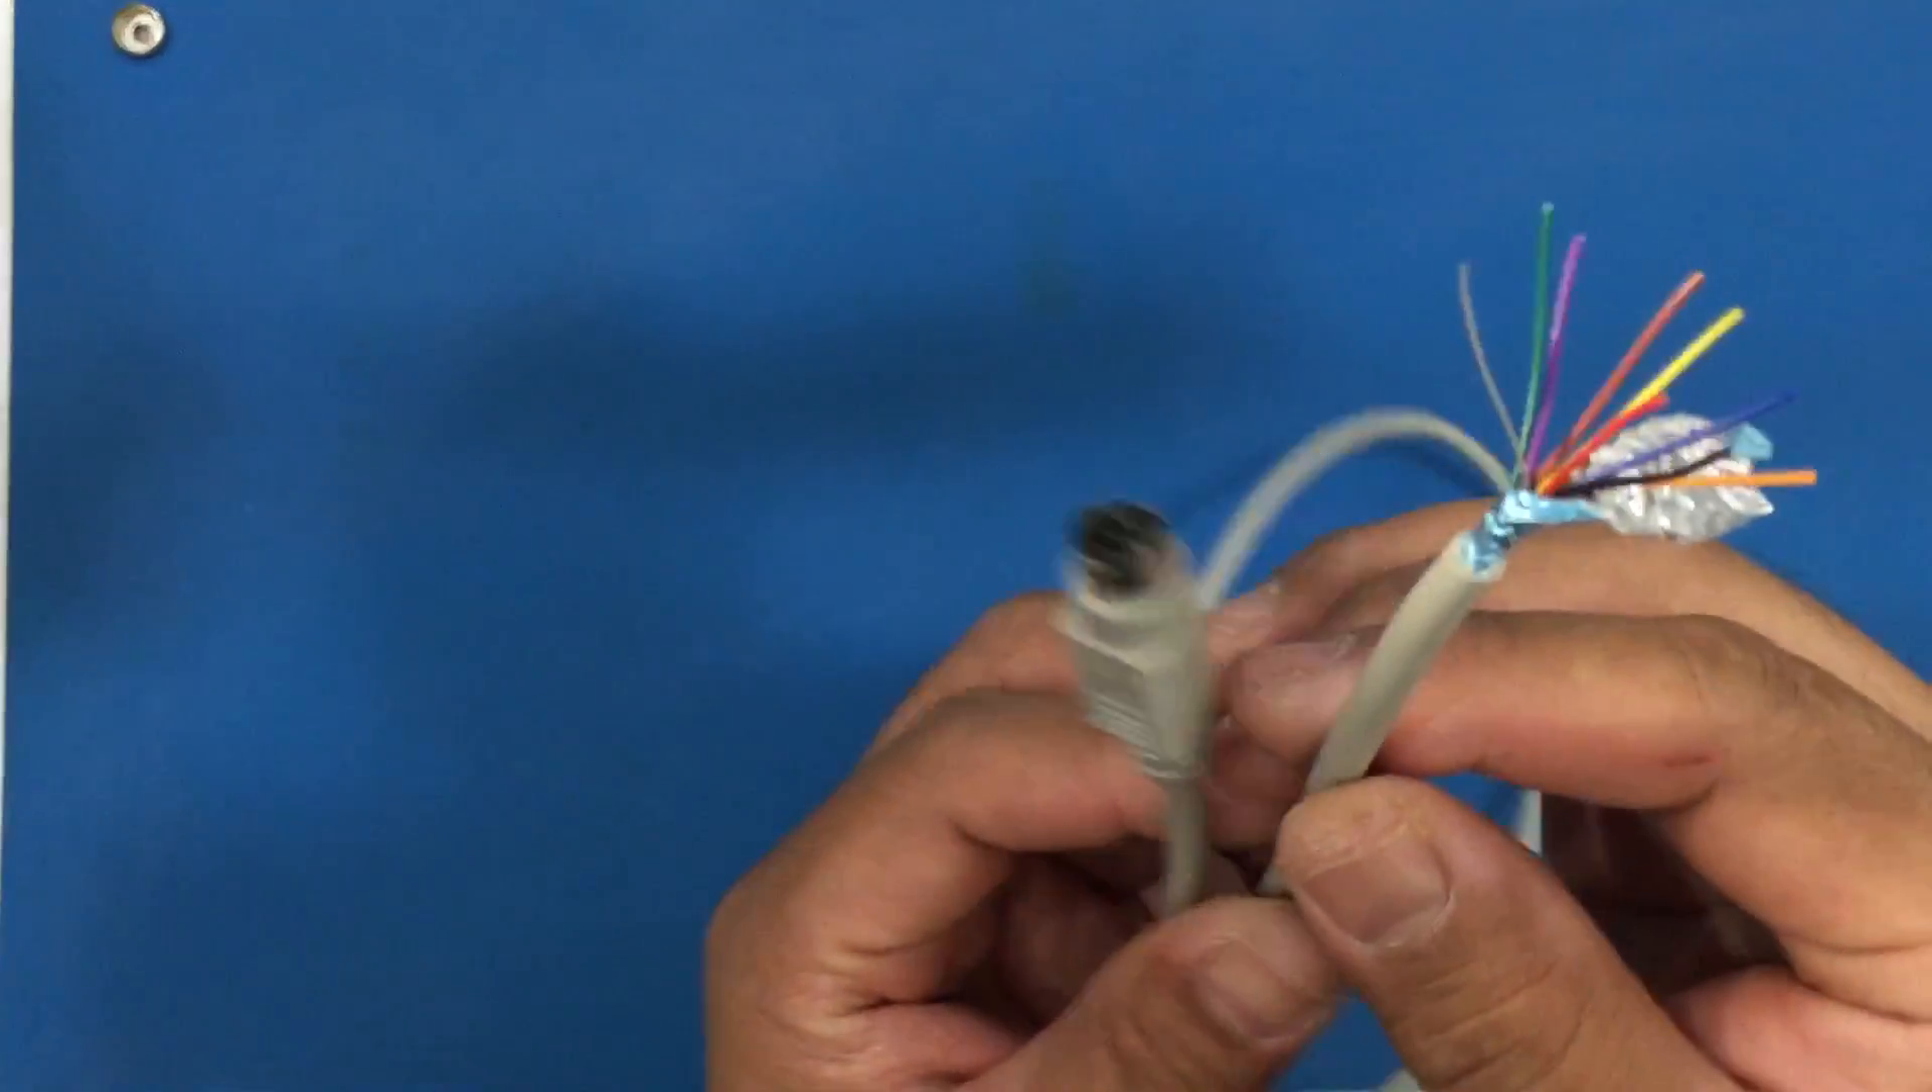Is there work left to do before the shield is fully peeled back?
No.